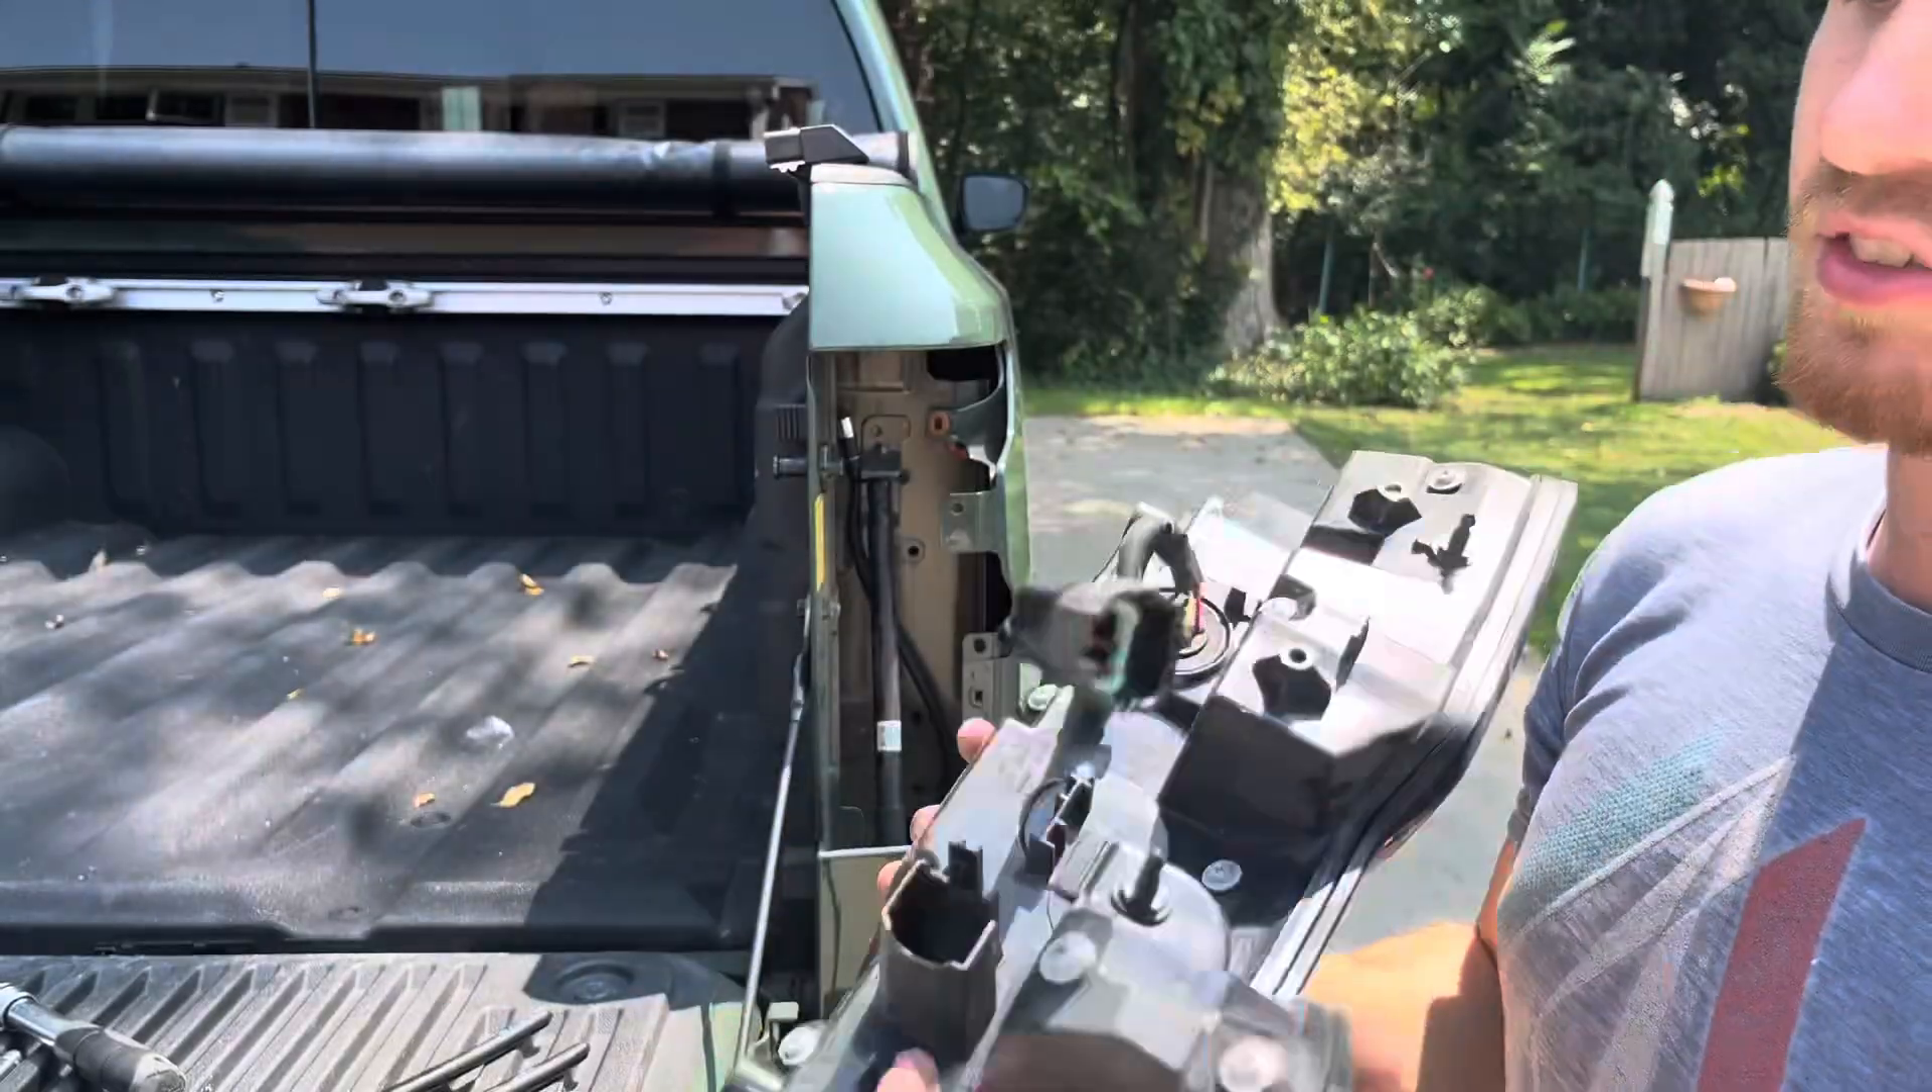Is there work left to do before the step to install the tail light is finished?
Yes.